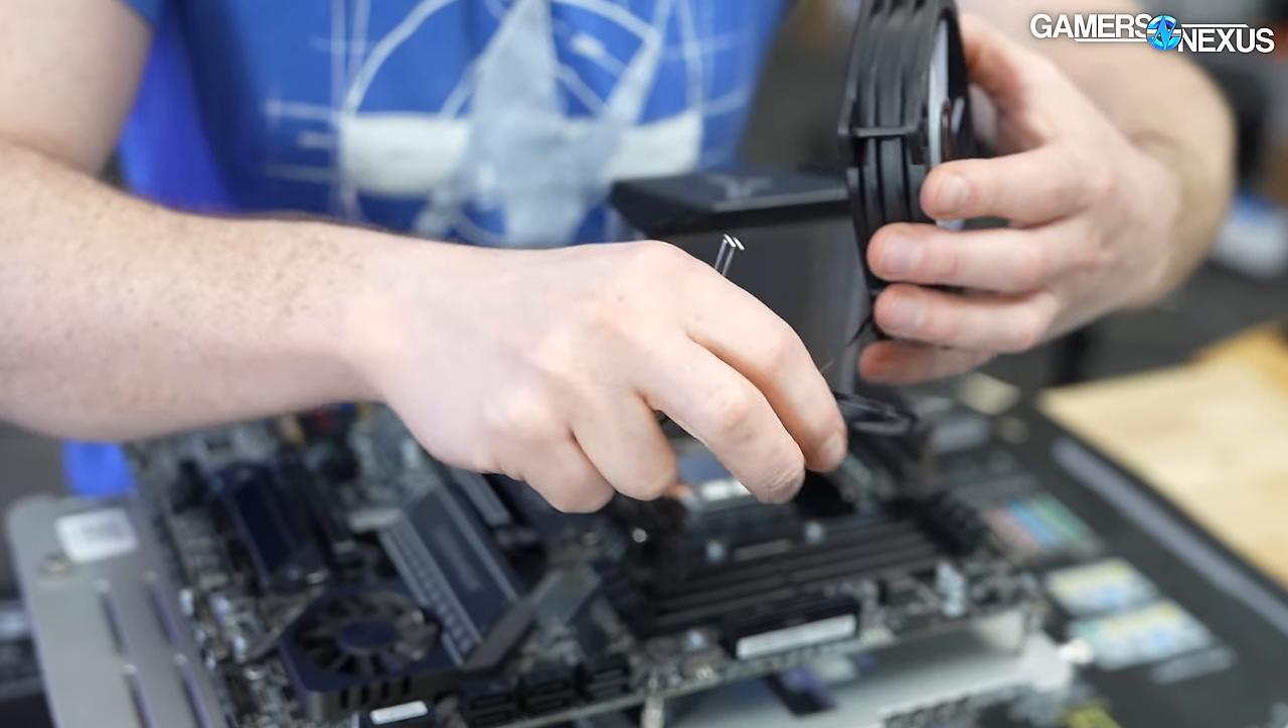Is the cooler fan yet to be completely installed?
Yes.